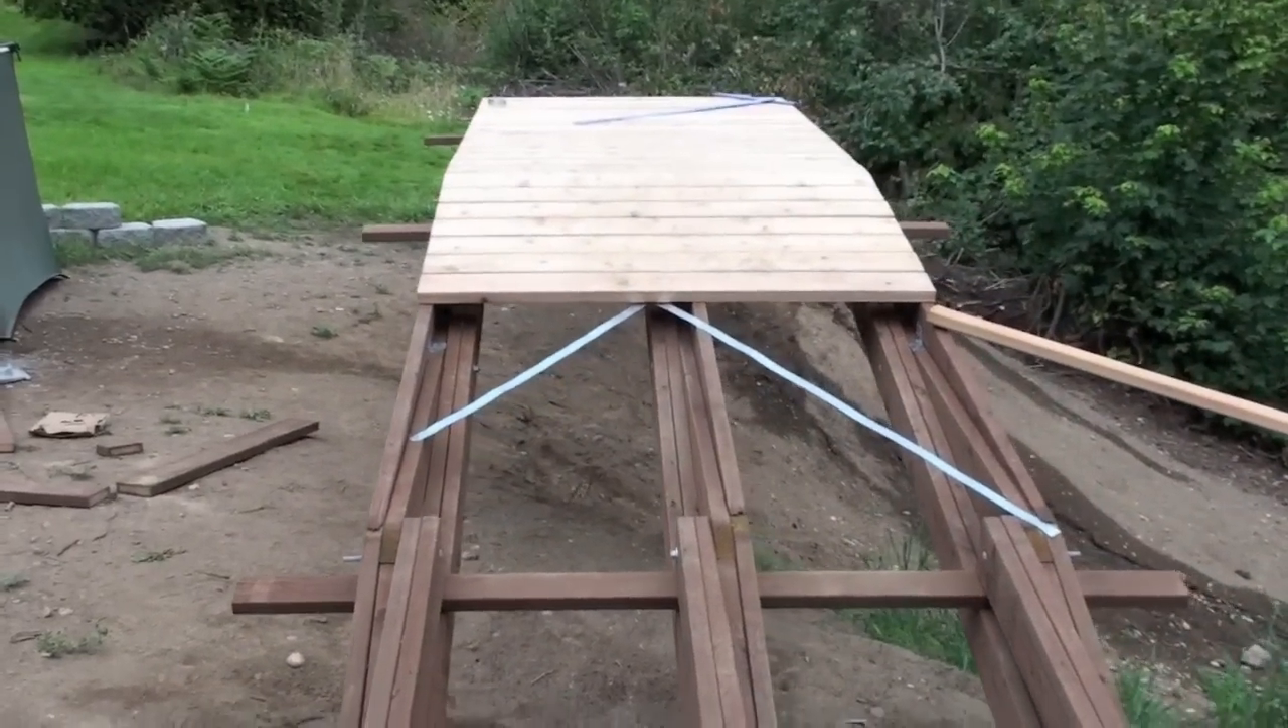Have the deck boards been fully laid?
No.